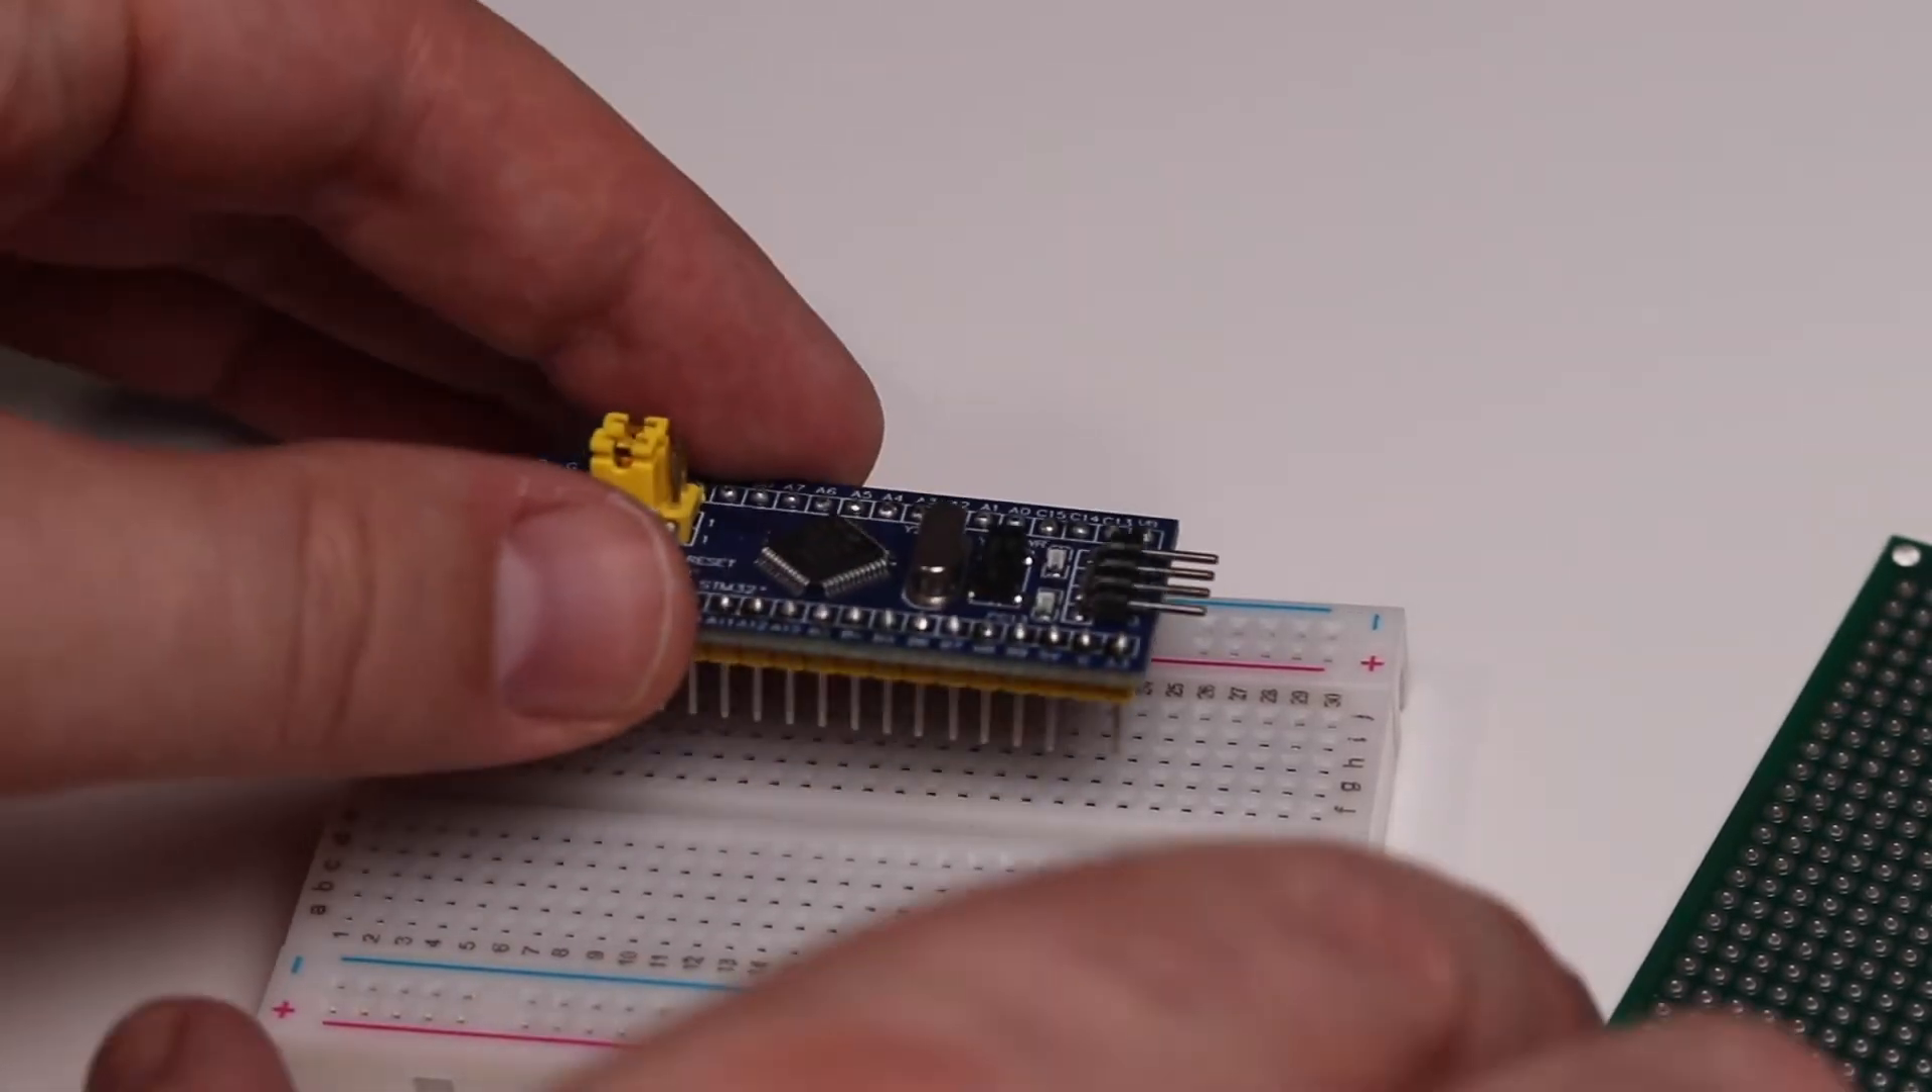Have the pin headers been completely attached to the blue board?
Yes.